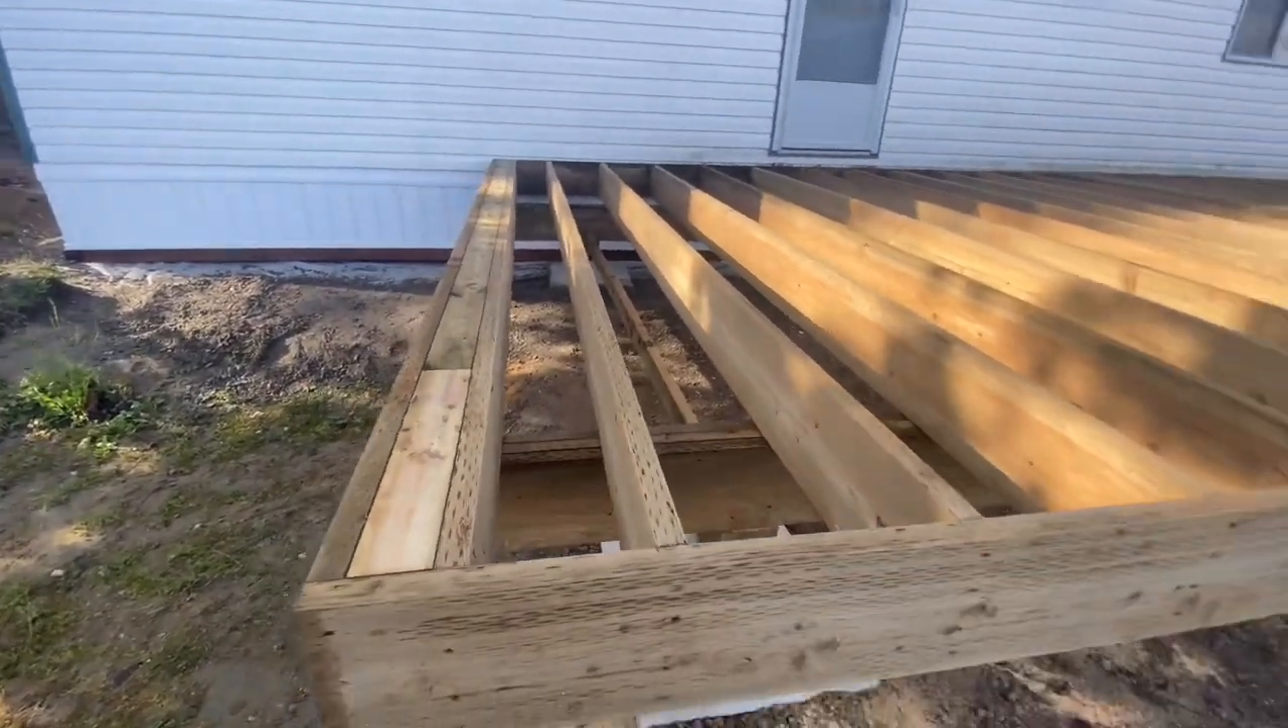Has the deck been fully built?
No.